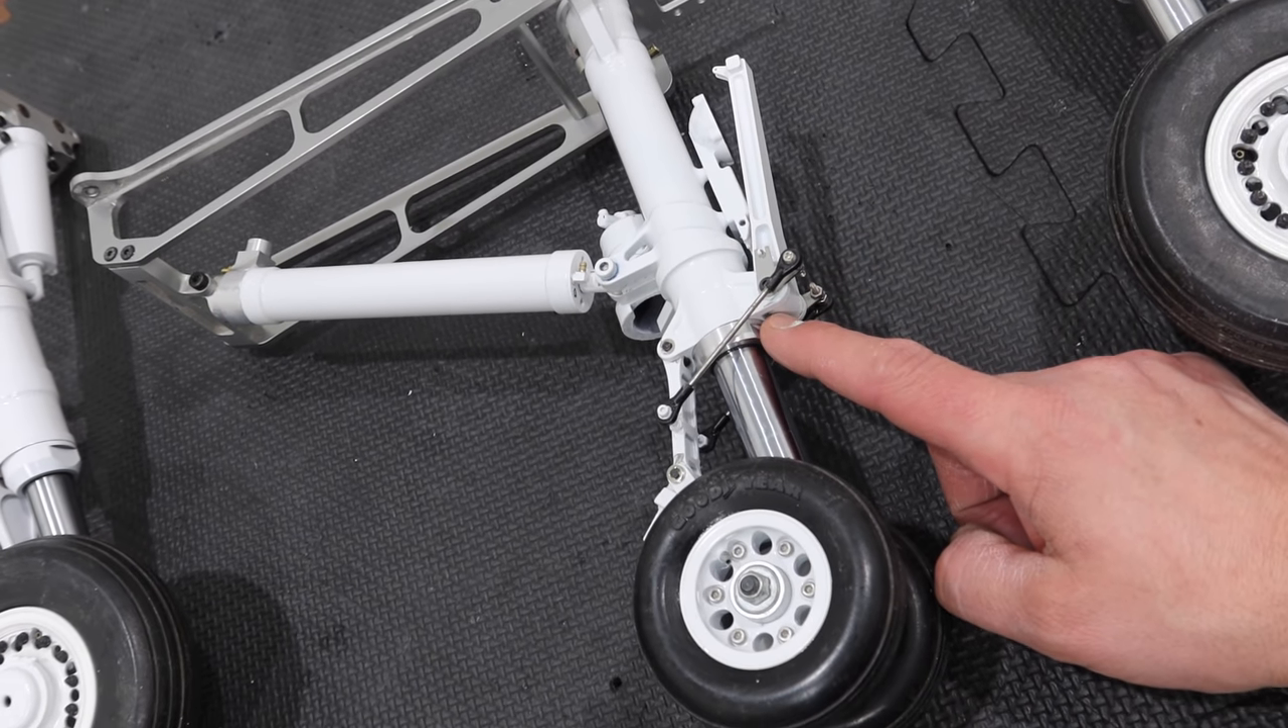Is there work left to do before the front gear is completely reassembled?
No.